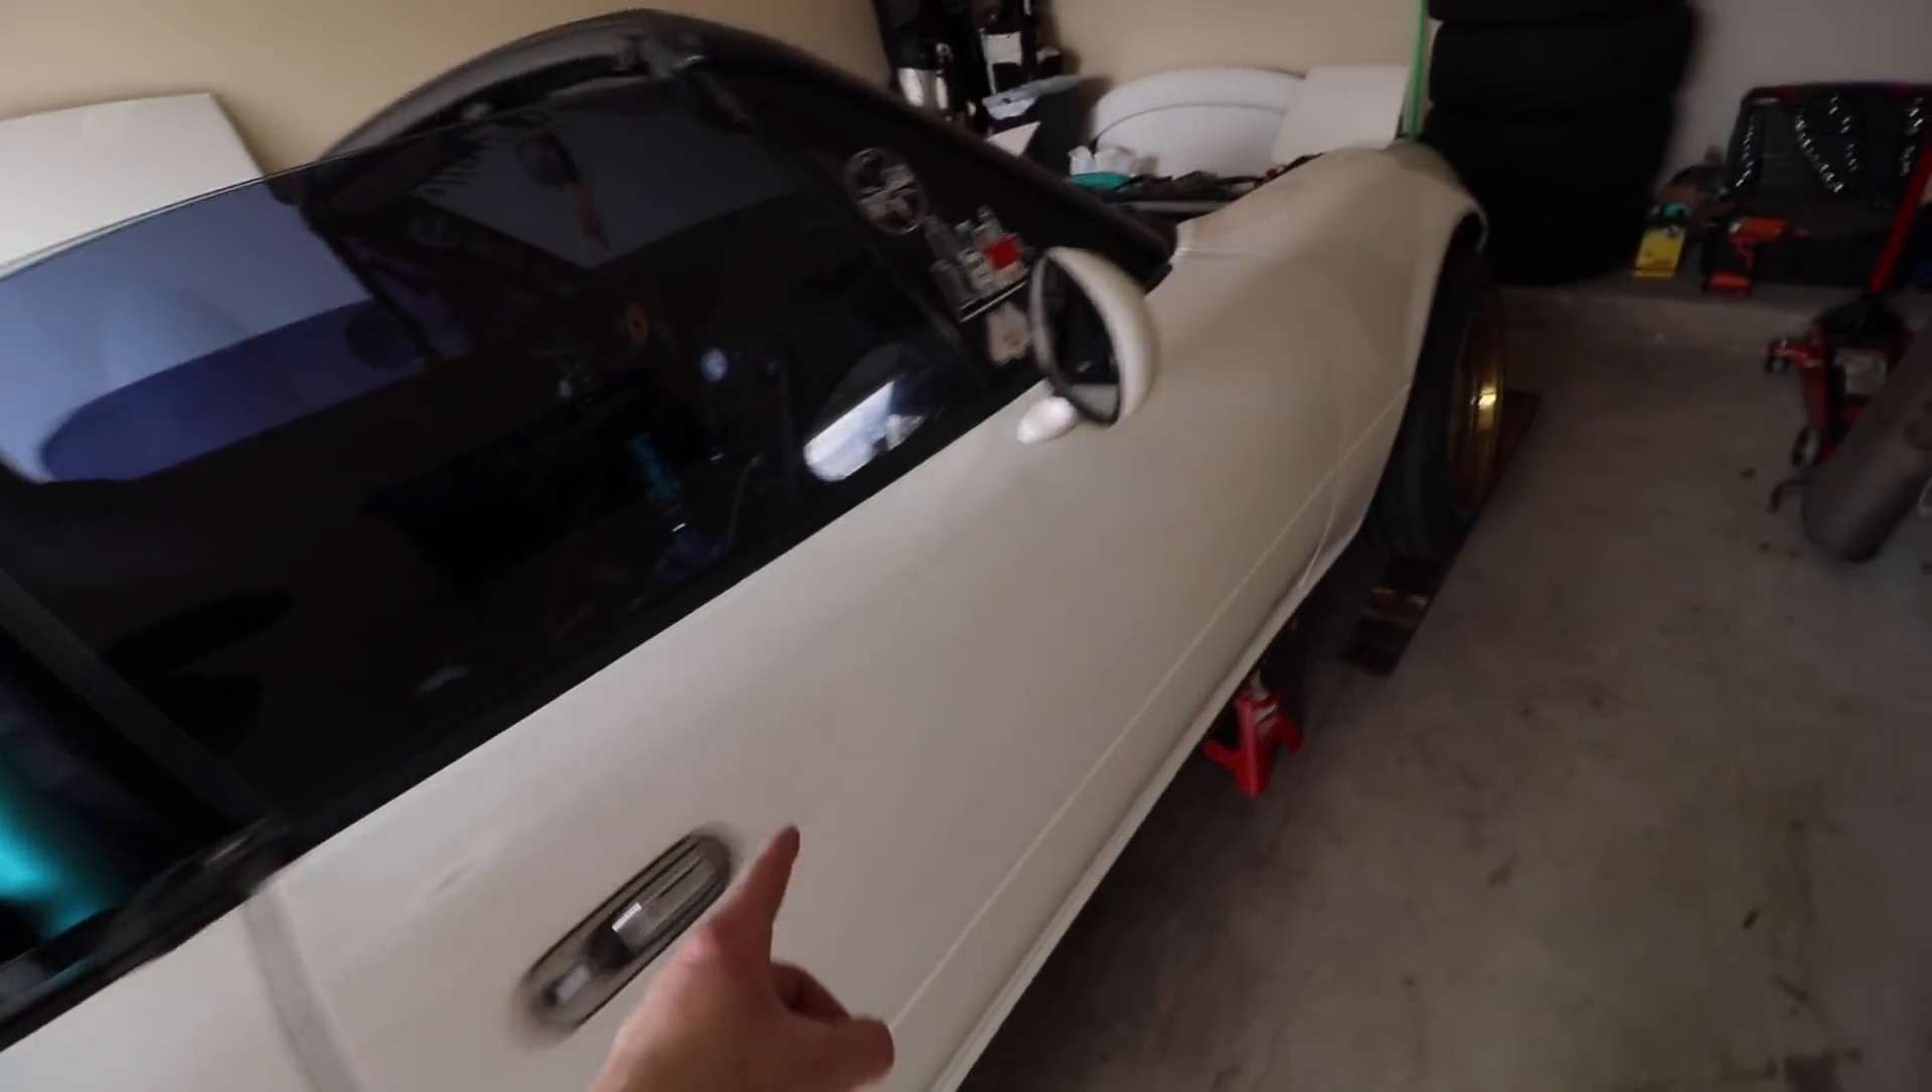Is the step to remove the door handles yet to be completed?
Yes.